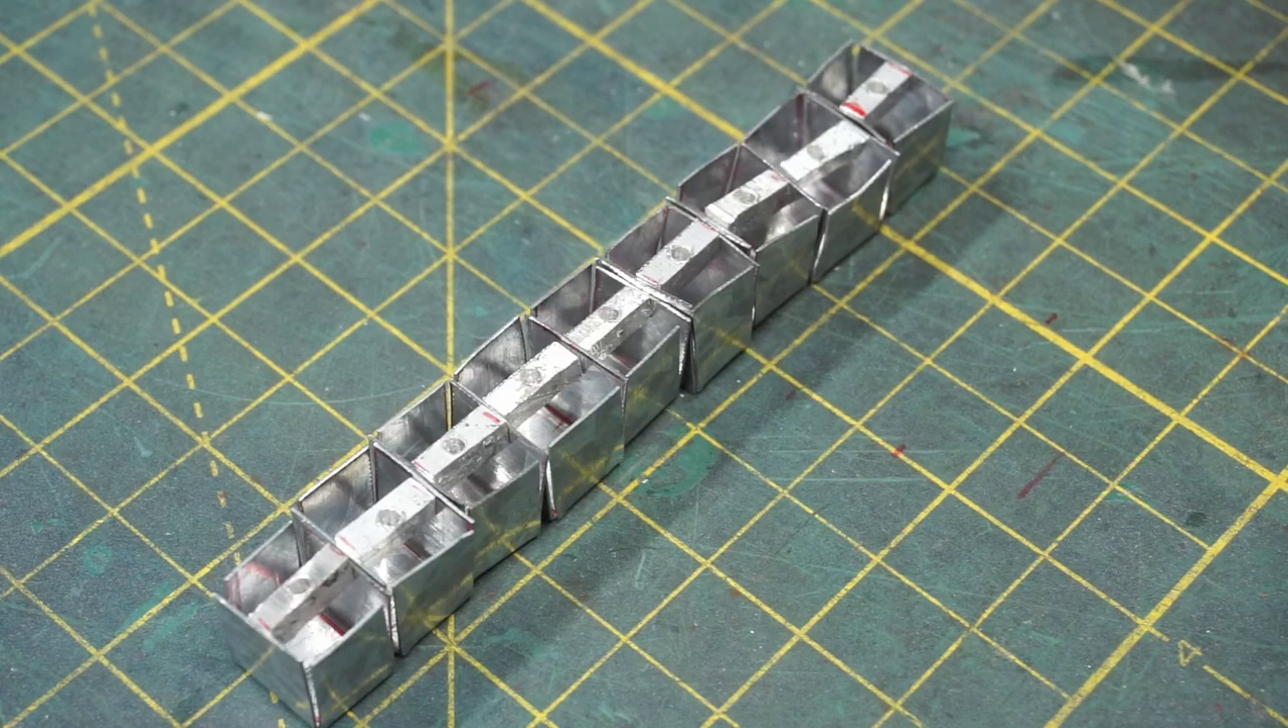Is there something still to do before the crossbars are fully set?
No.